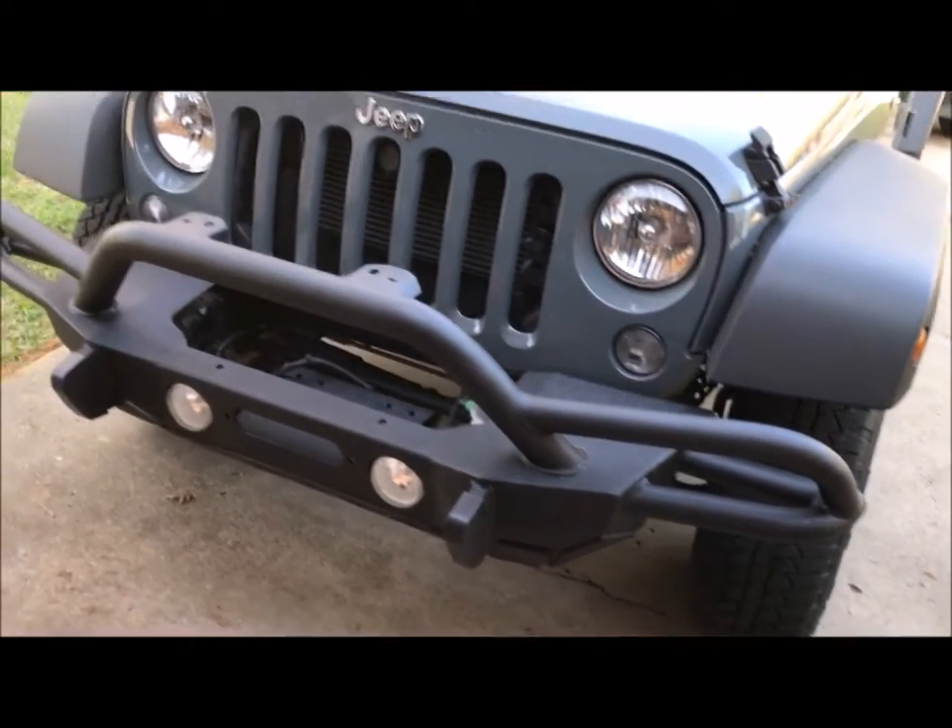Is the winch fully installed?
No.